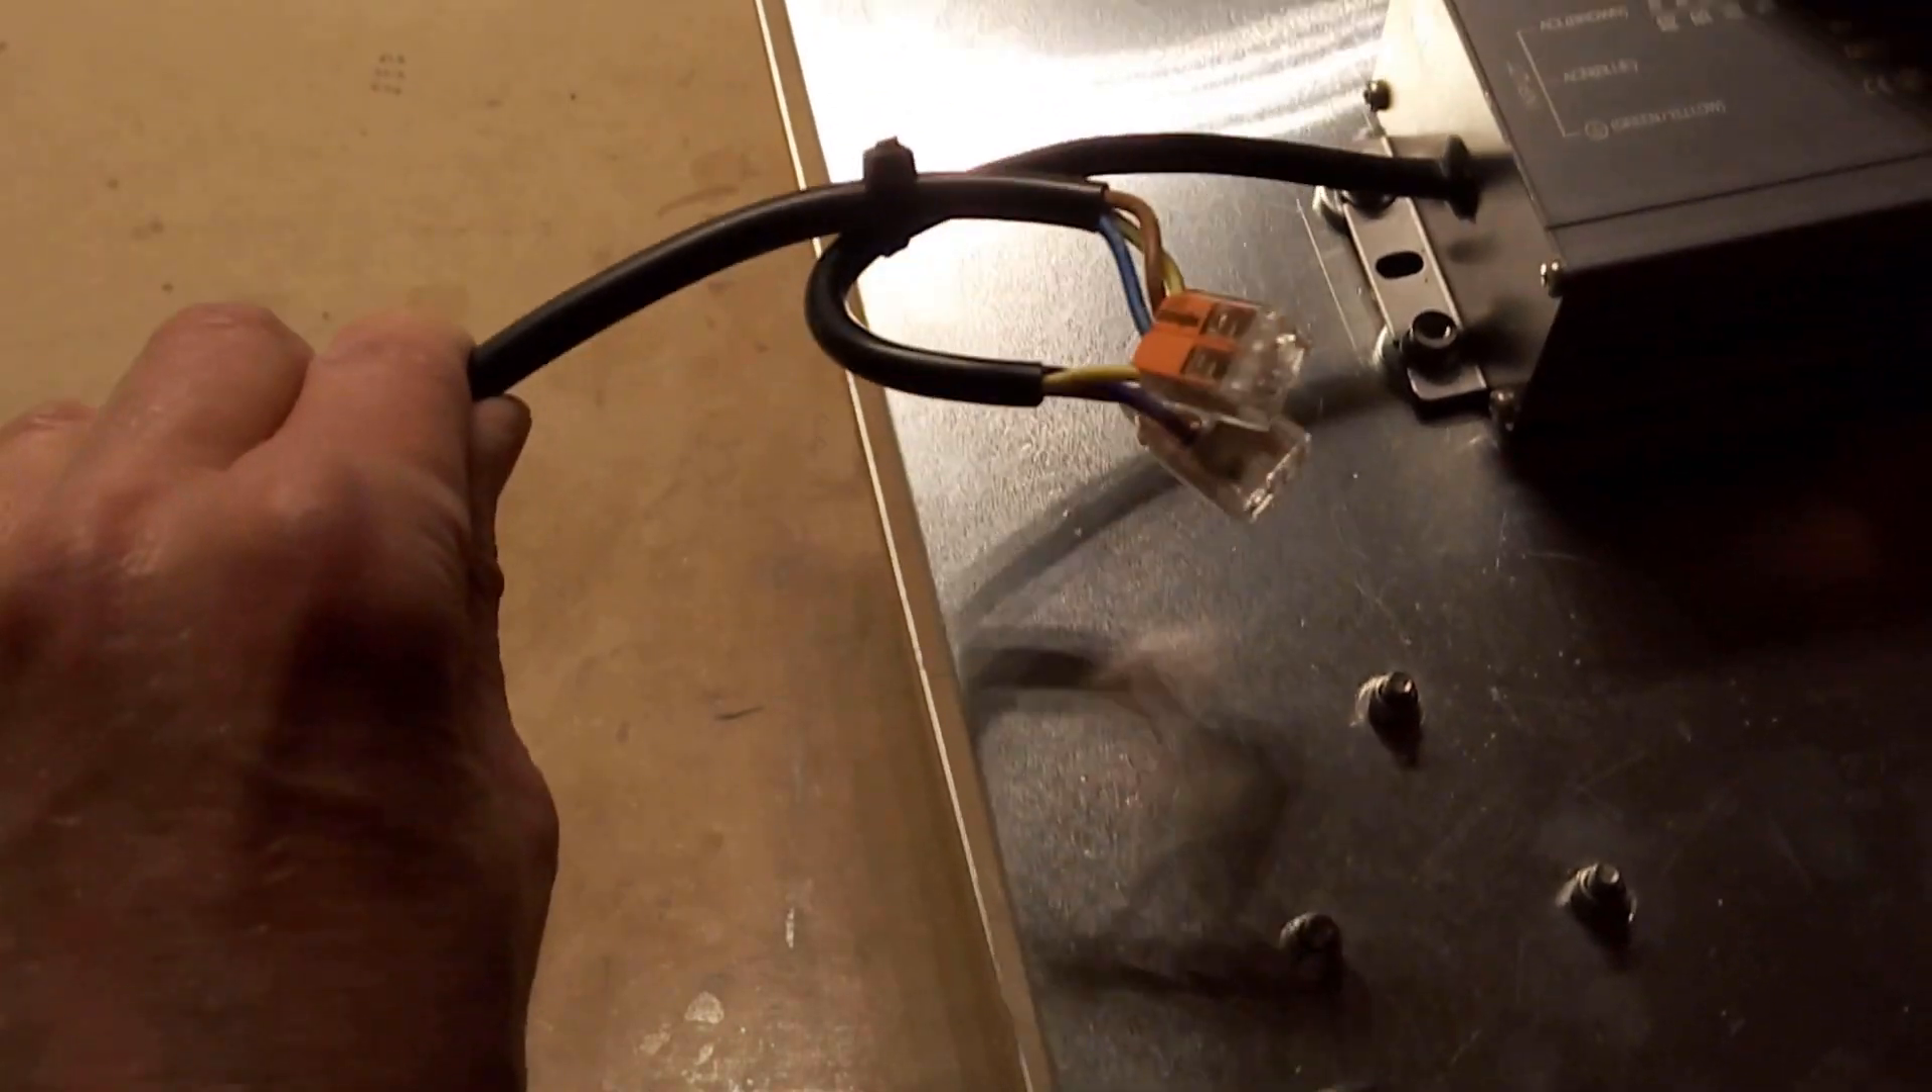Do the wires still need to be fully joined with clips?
No.